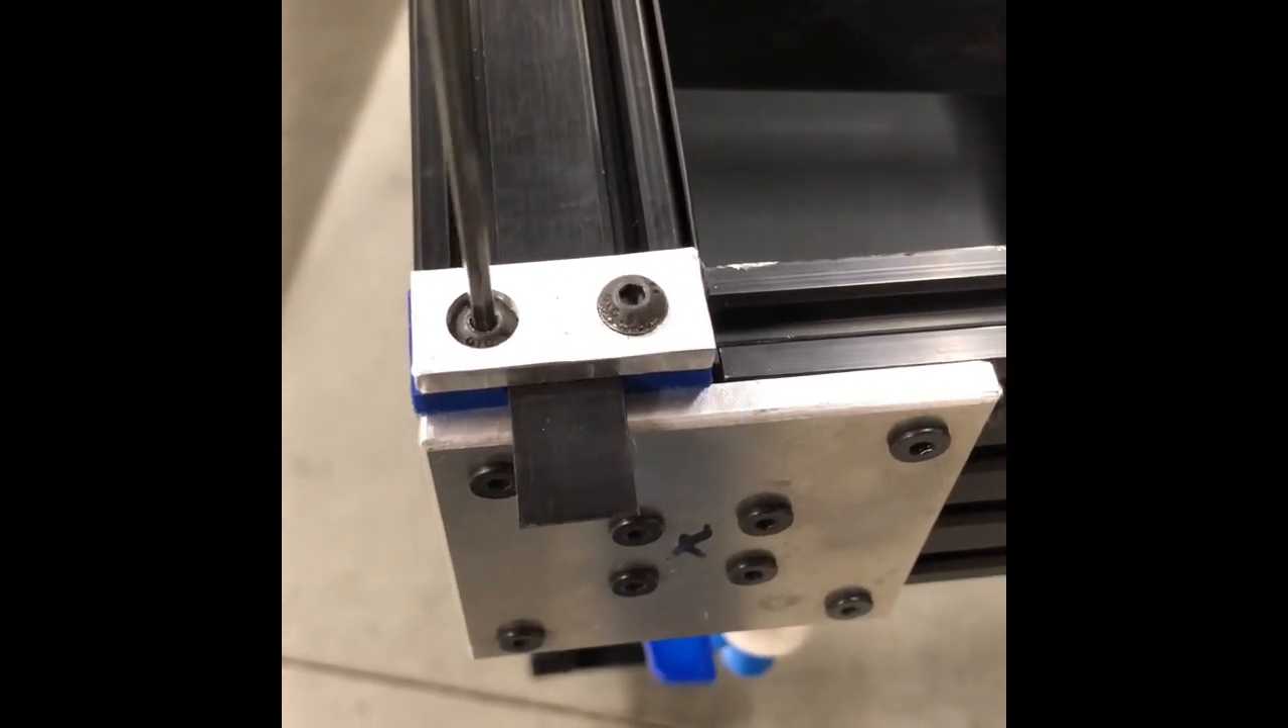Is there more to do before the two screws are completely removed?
Yes.